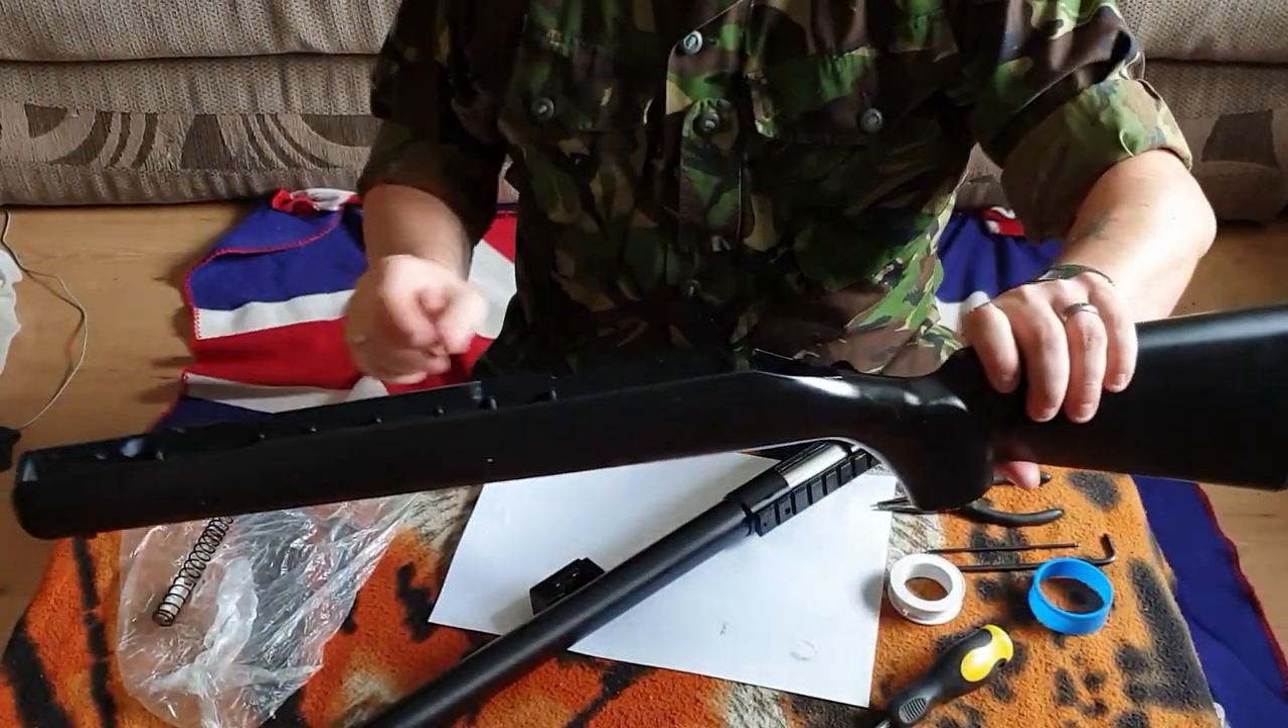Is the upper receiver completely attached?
No.